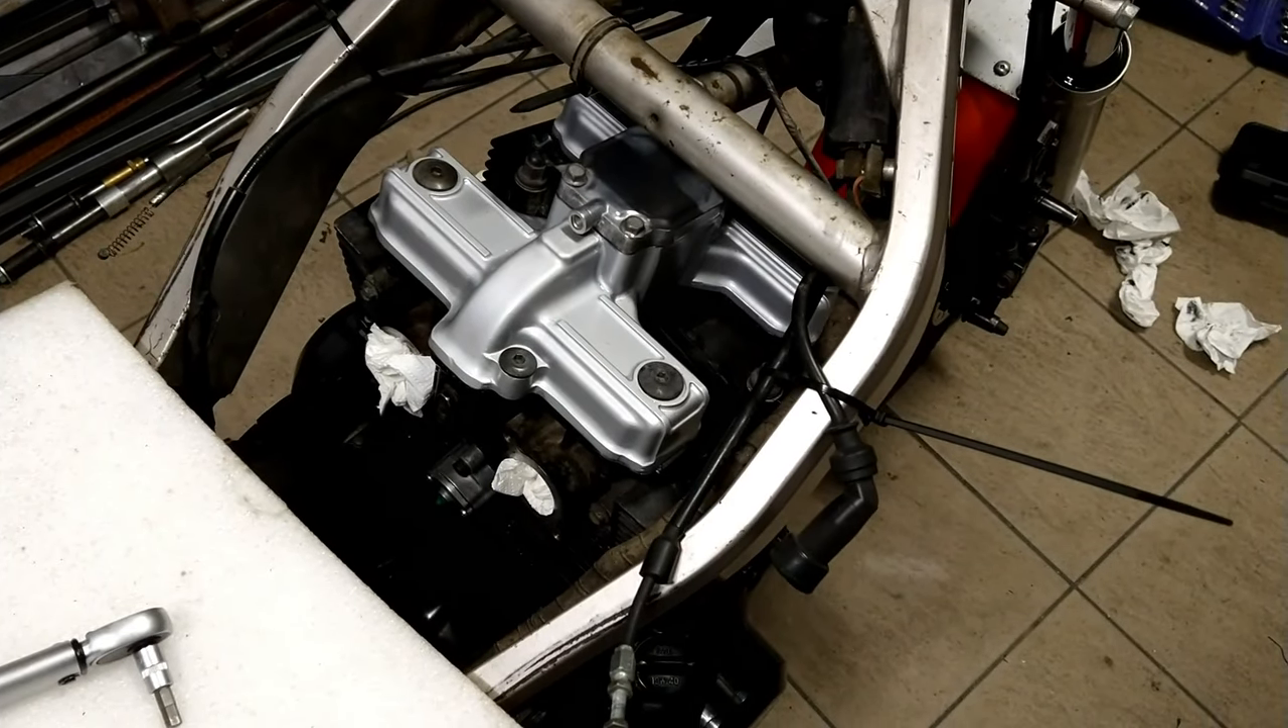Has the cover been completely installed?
Yes.